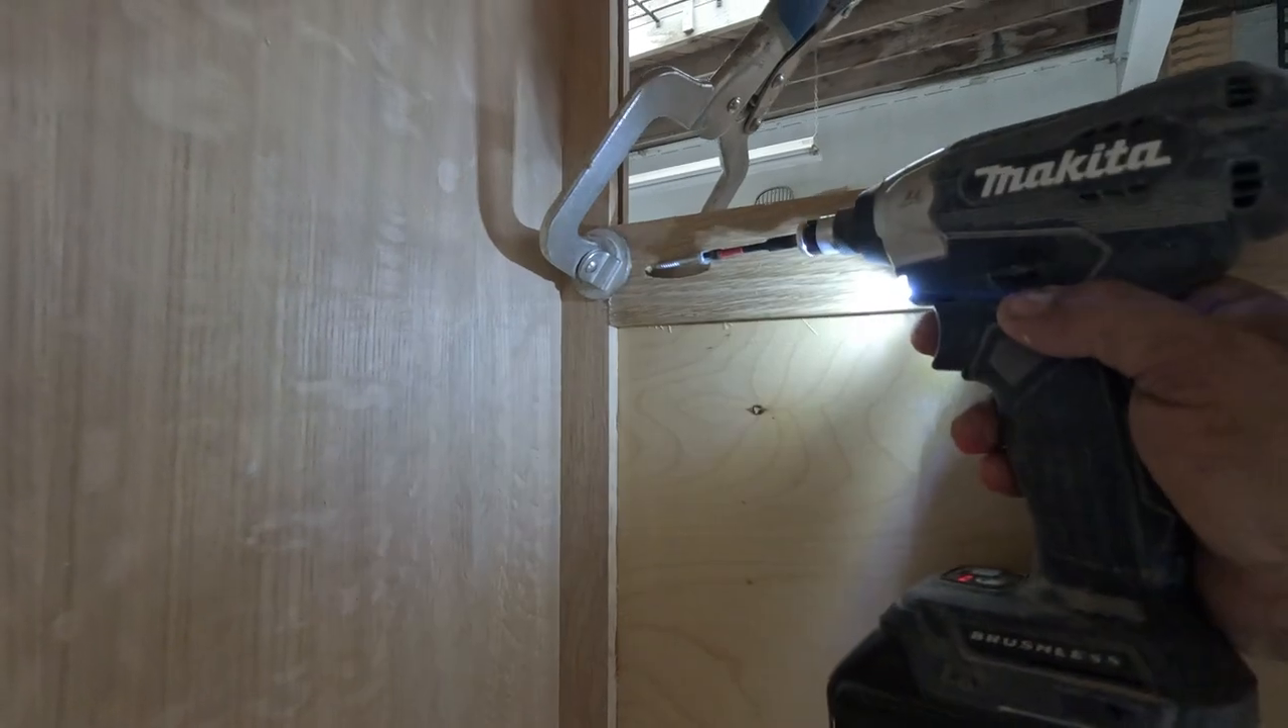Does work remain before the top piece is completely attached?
Yes.